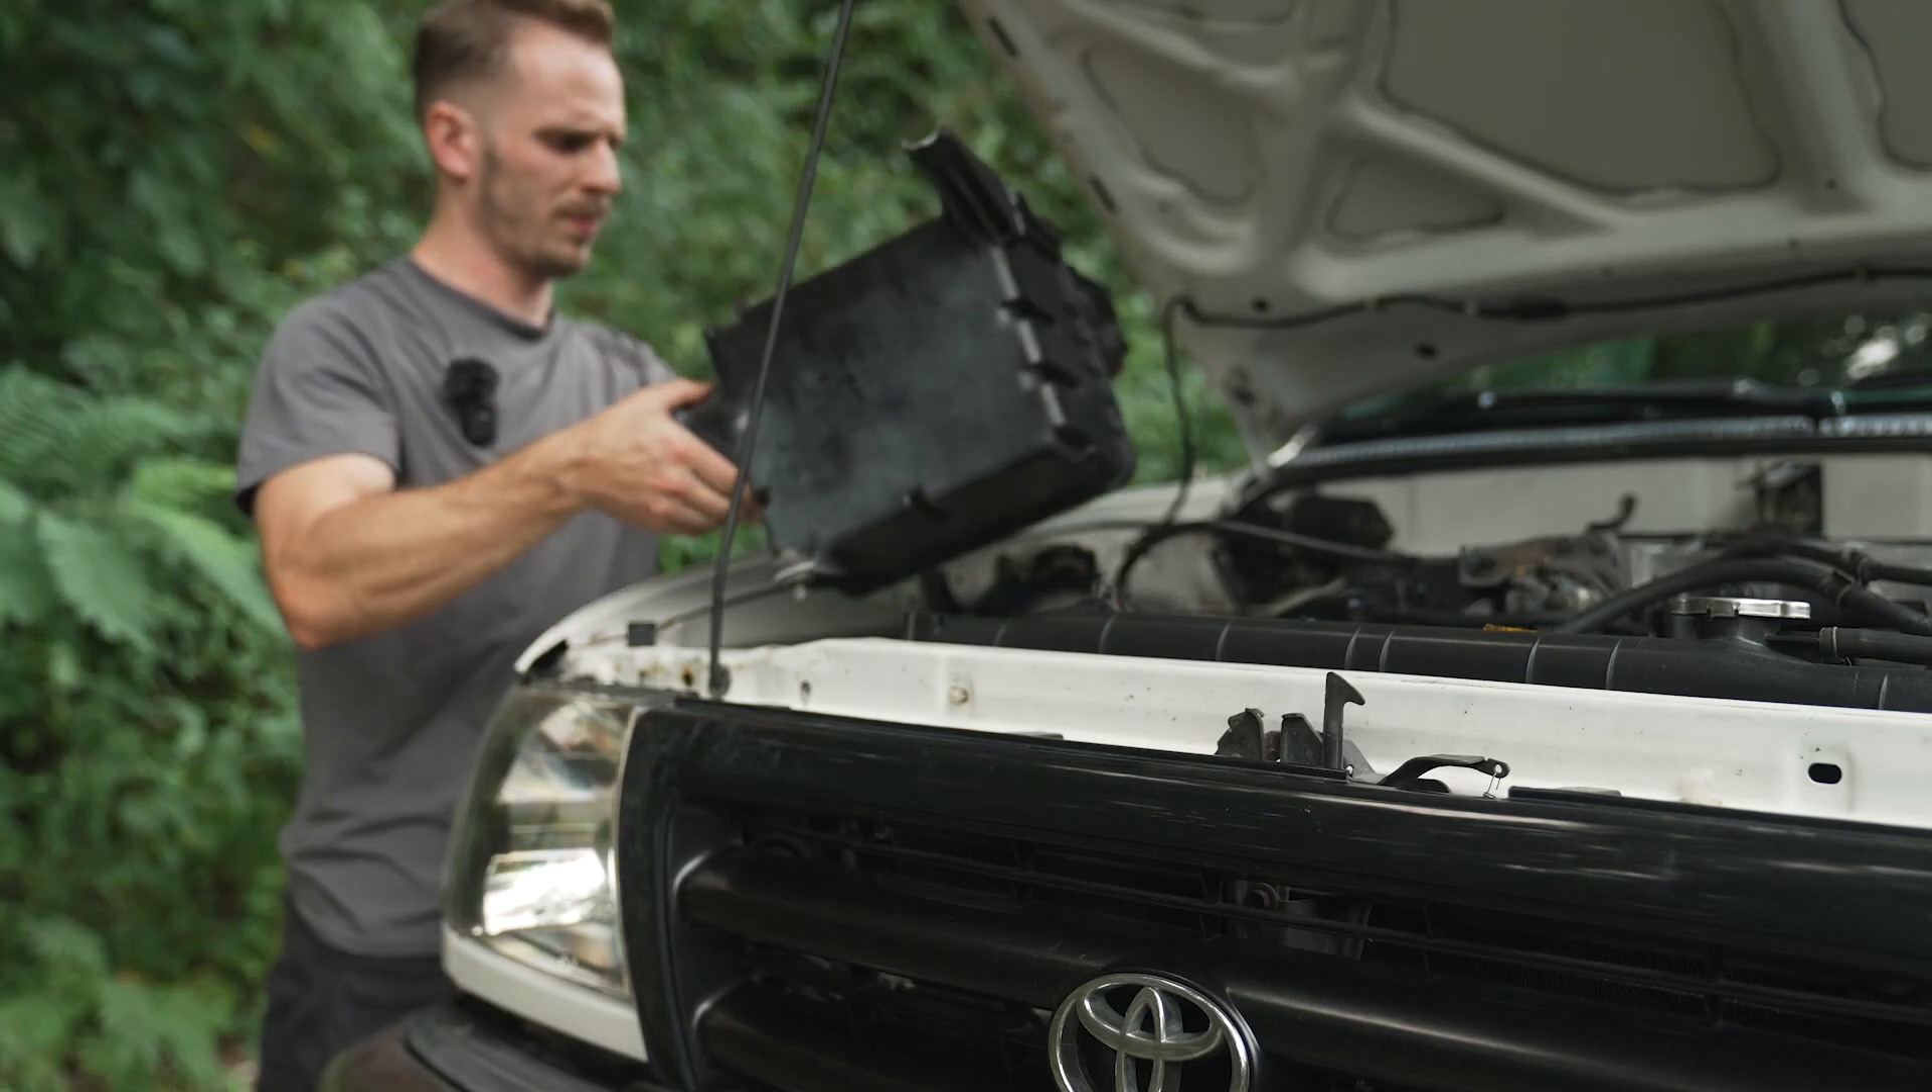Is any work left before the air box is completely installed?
Yes.